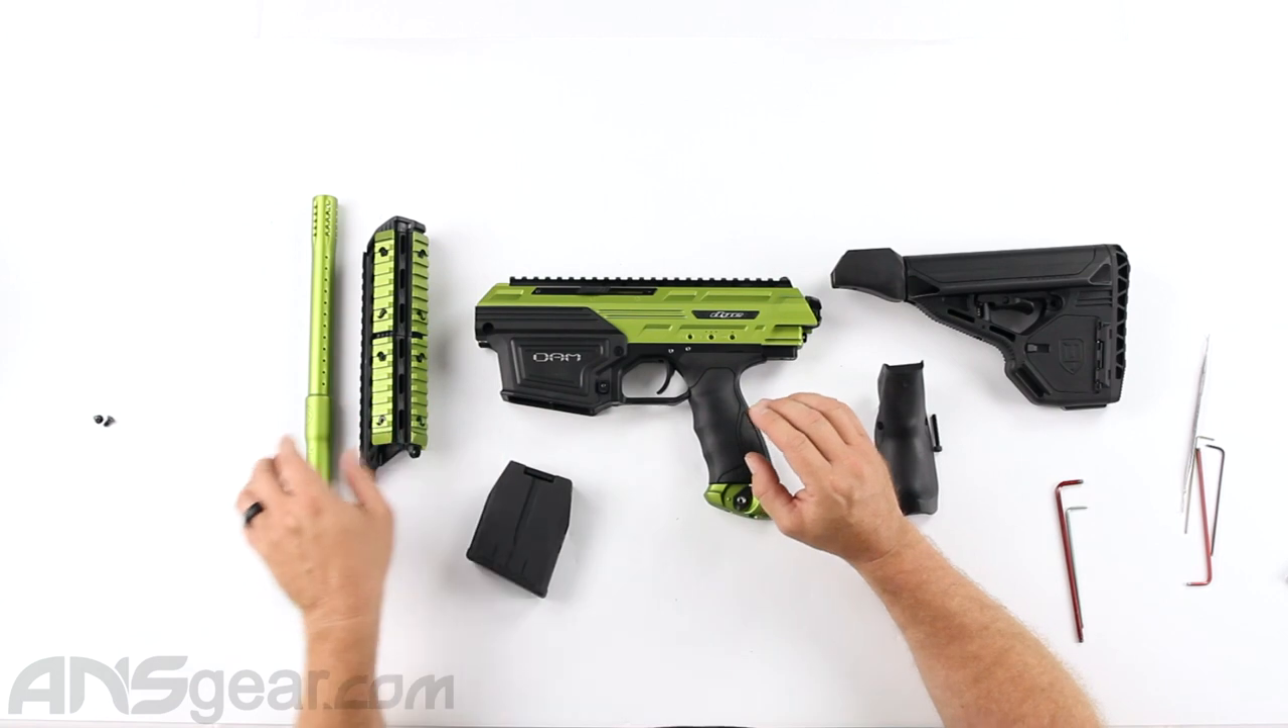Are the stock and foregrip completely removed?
Yes.